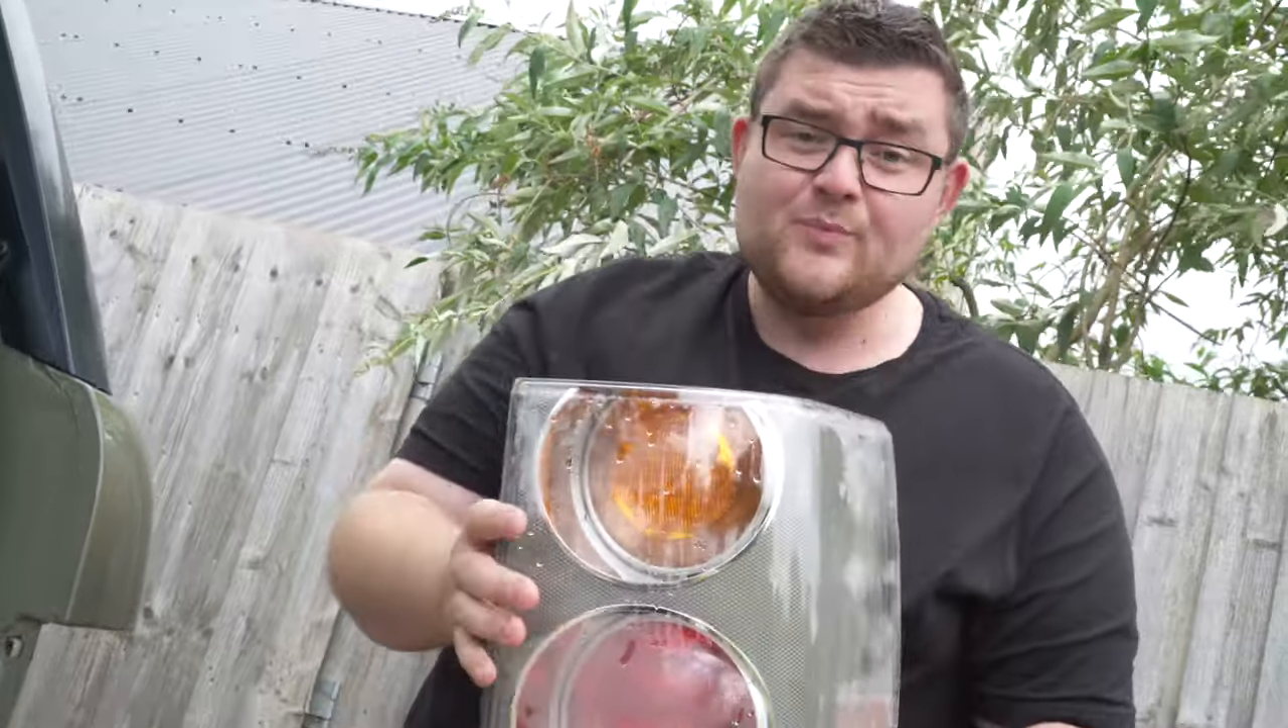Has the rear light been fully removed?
Yes.